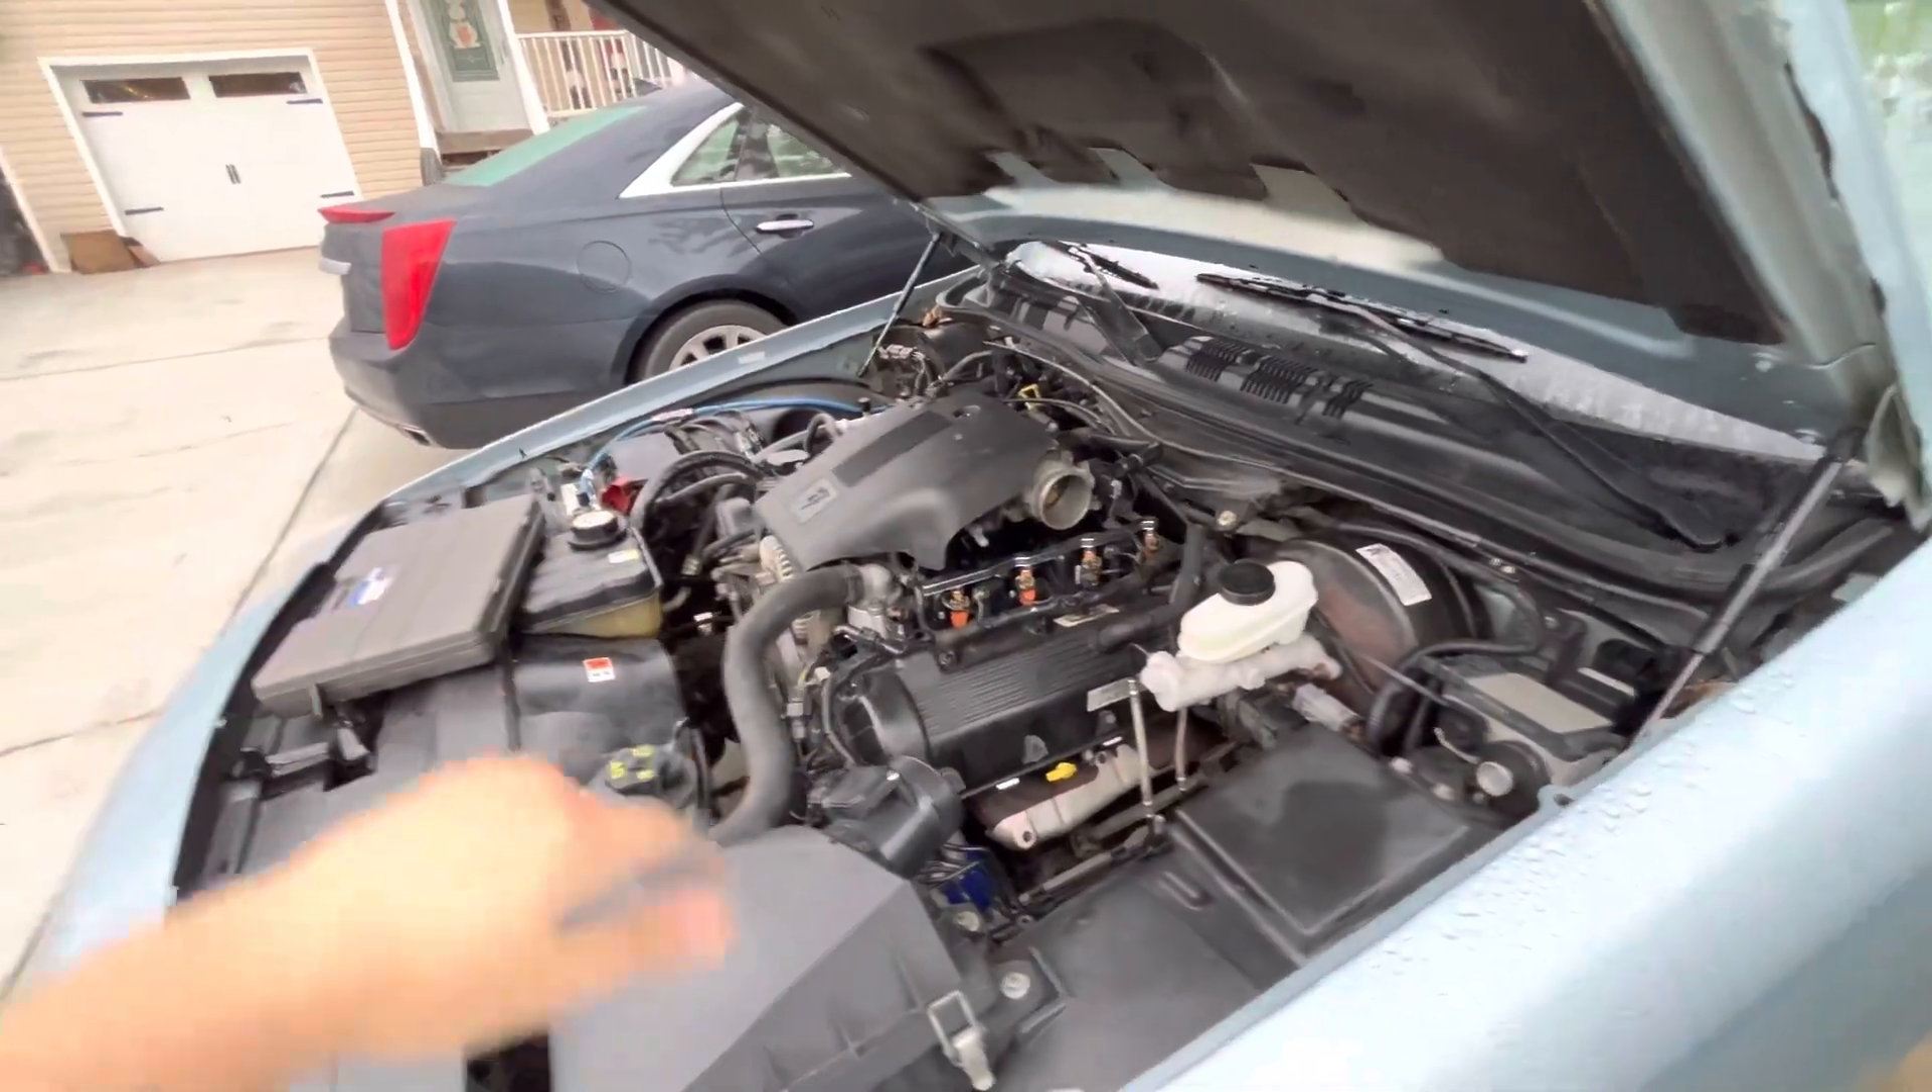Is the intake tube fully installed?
No.